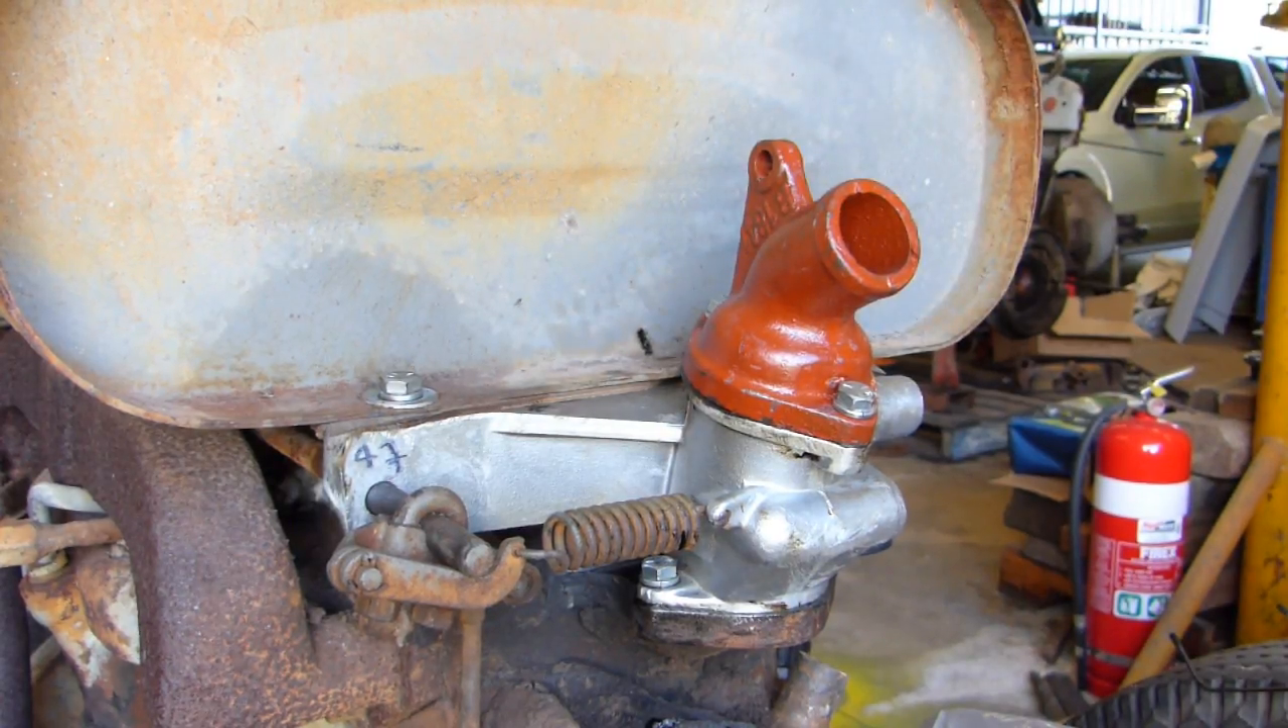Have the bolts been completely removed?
No.